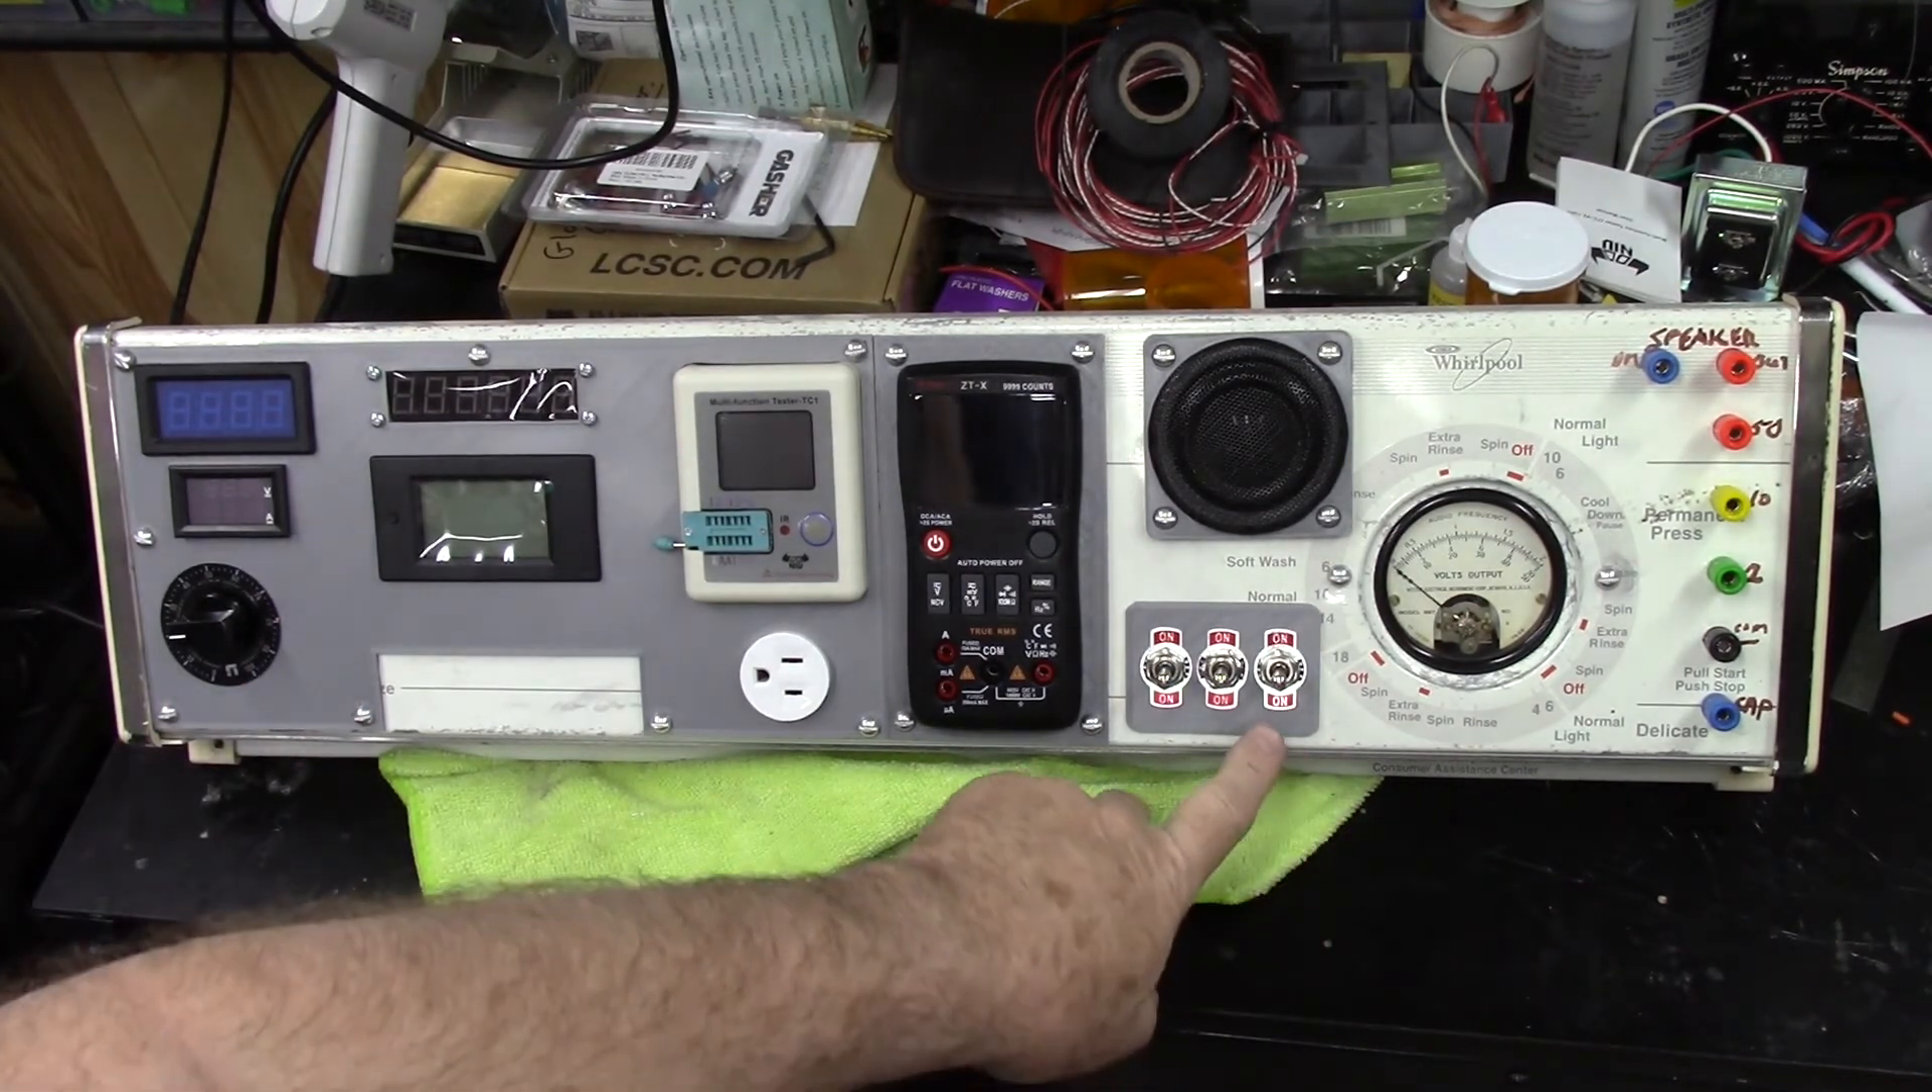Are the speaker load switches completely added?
Yes.